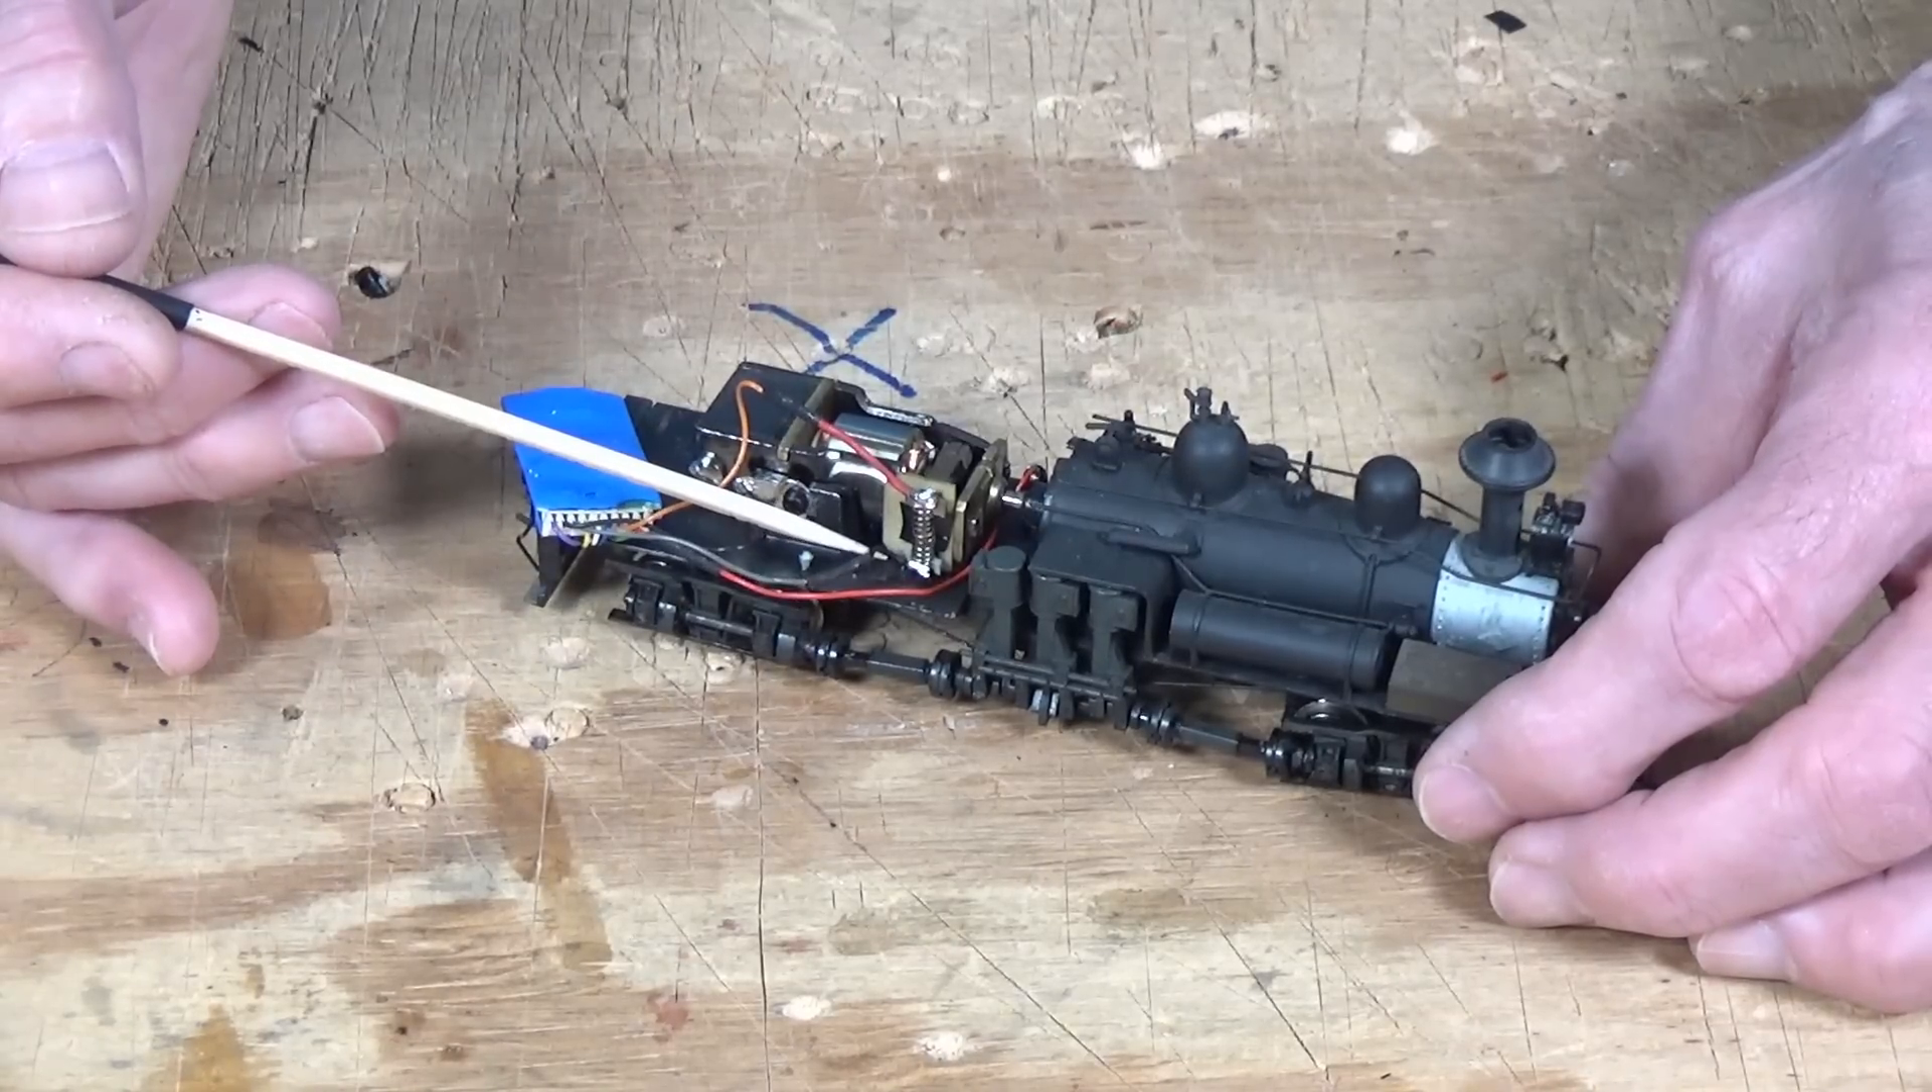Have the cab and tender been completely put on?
No.